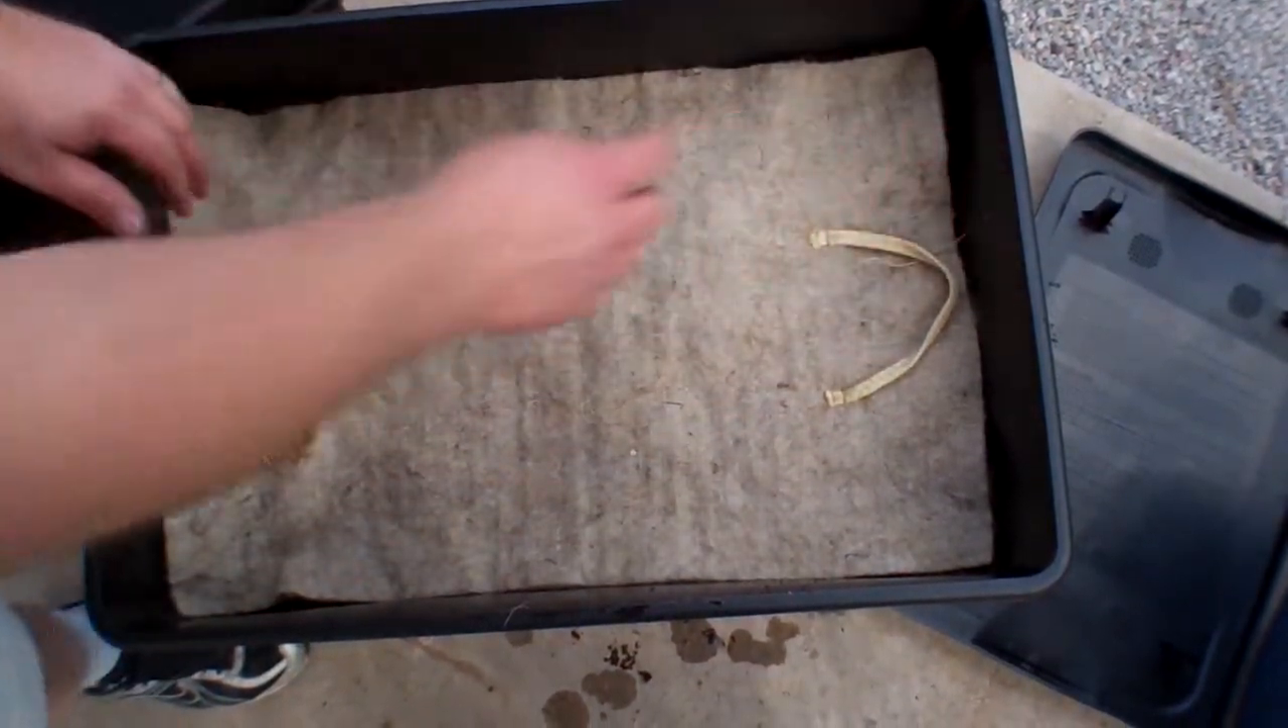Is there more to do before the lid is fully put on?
Yes.